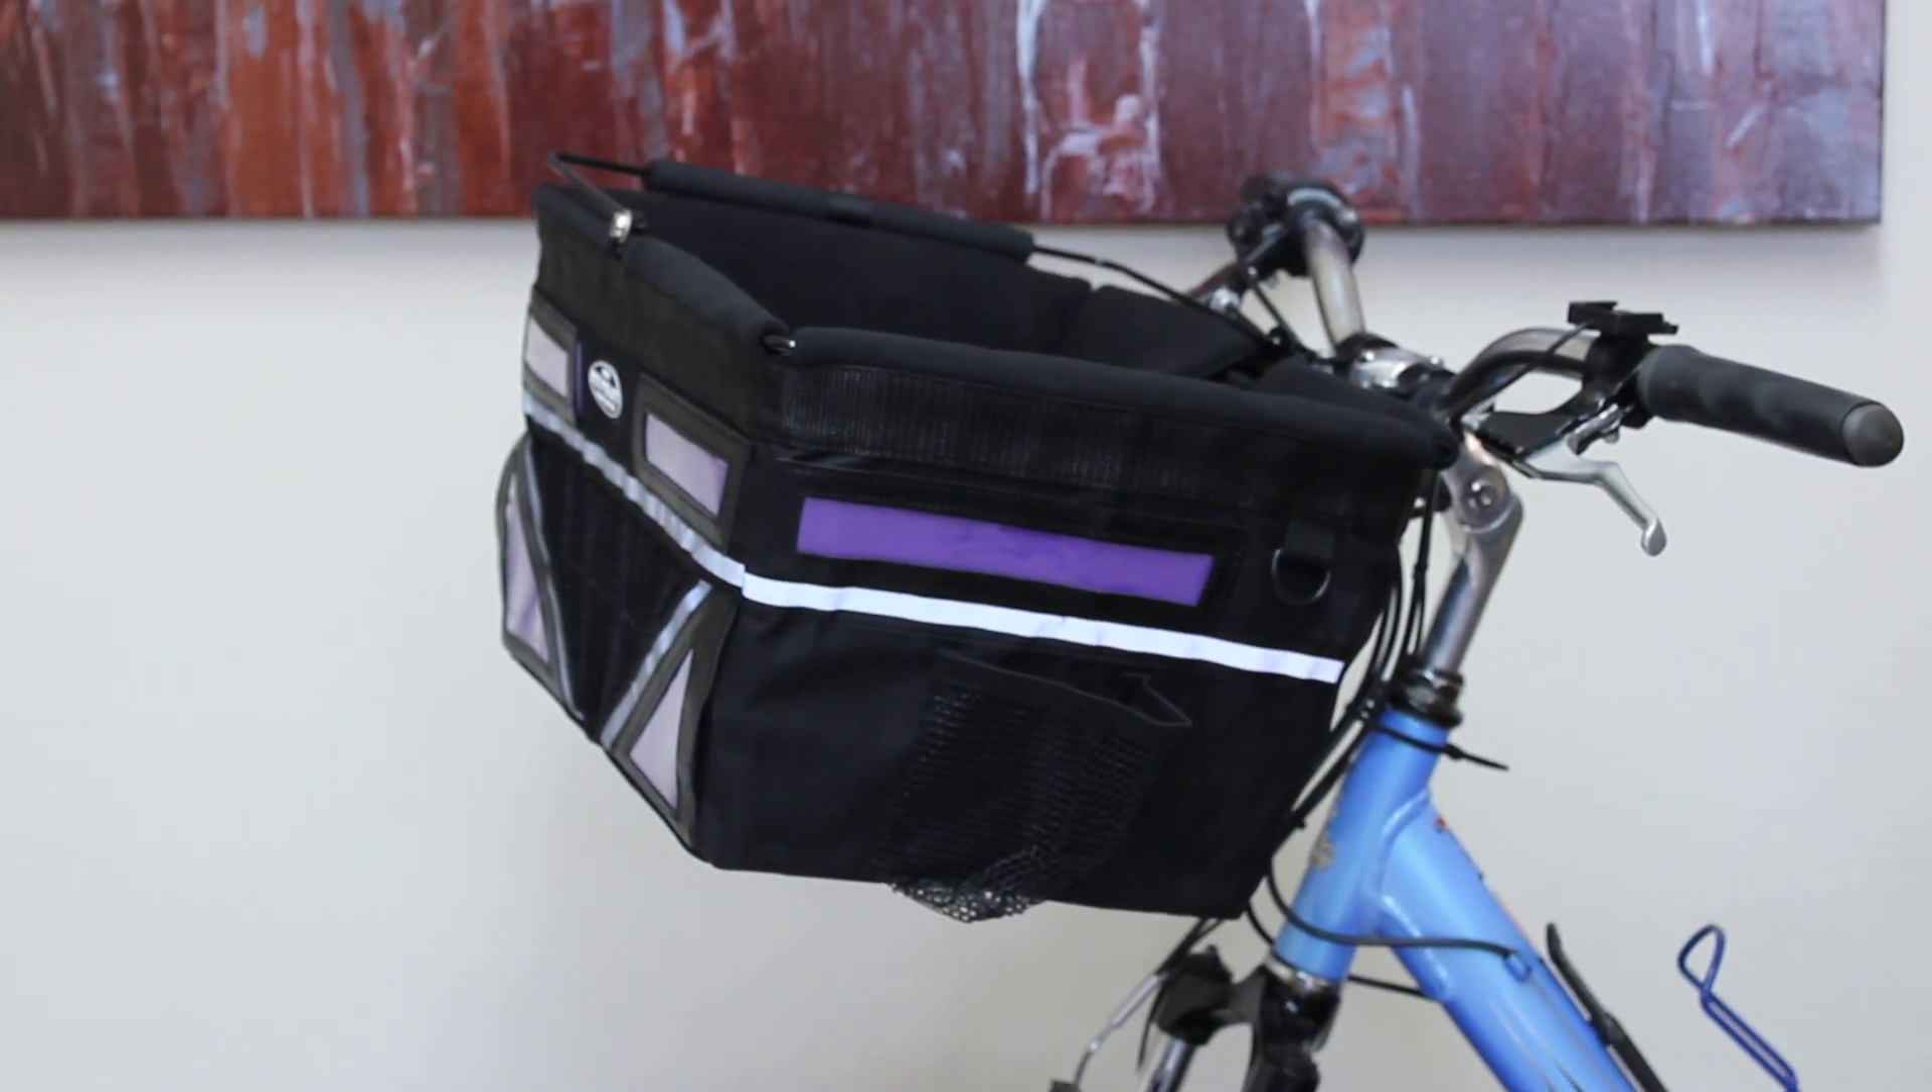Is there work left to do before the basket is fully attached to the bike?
No.